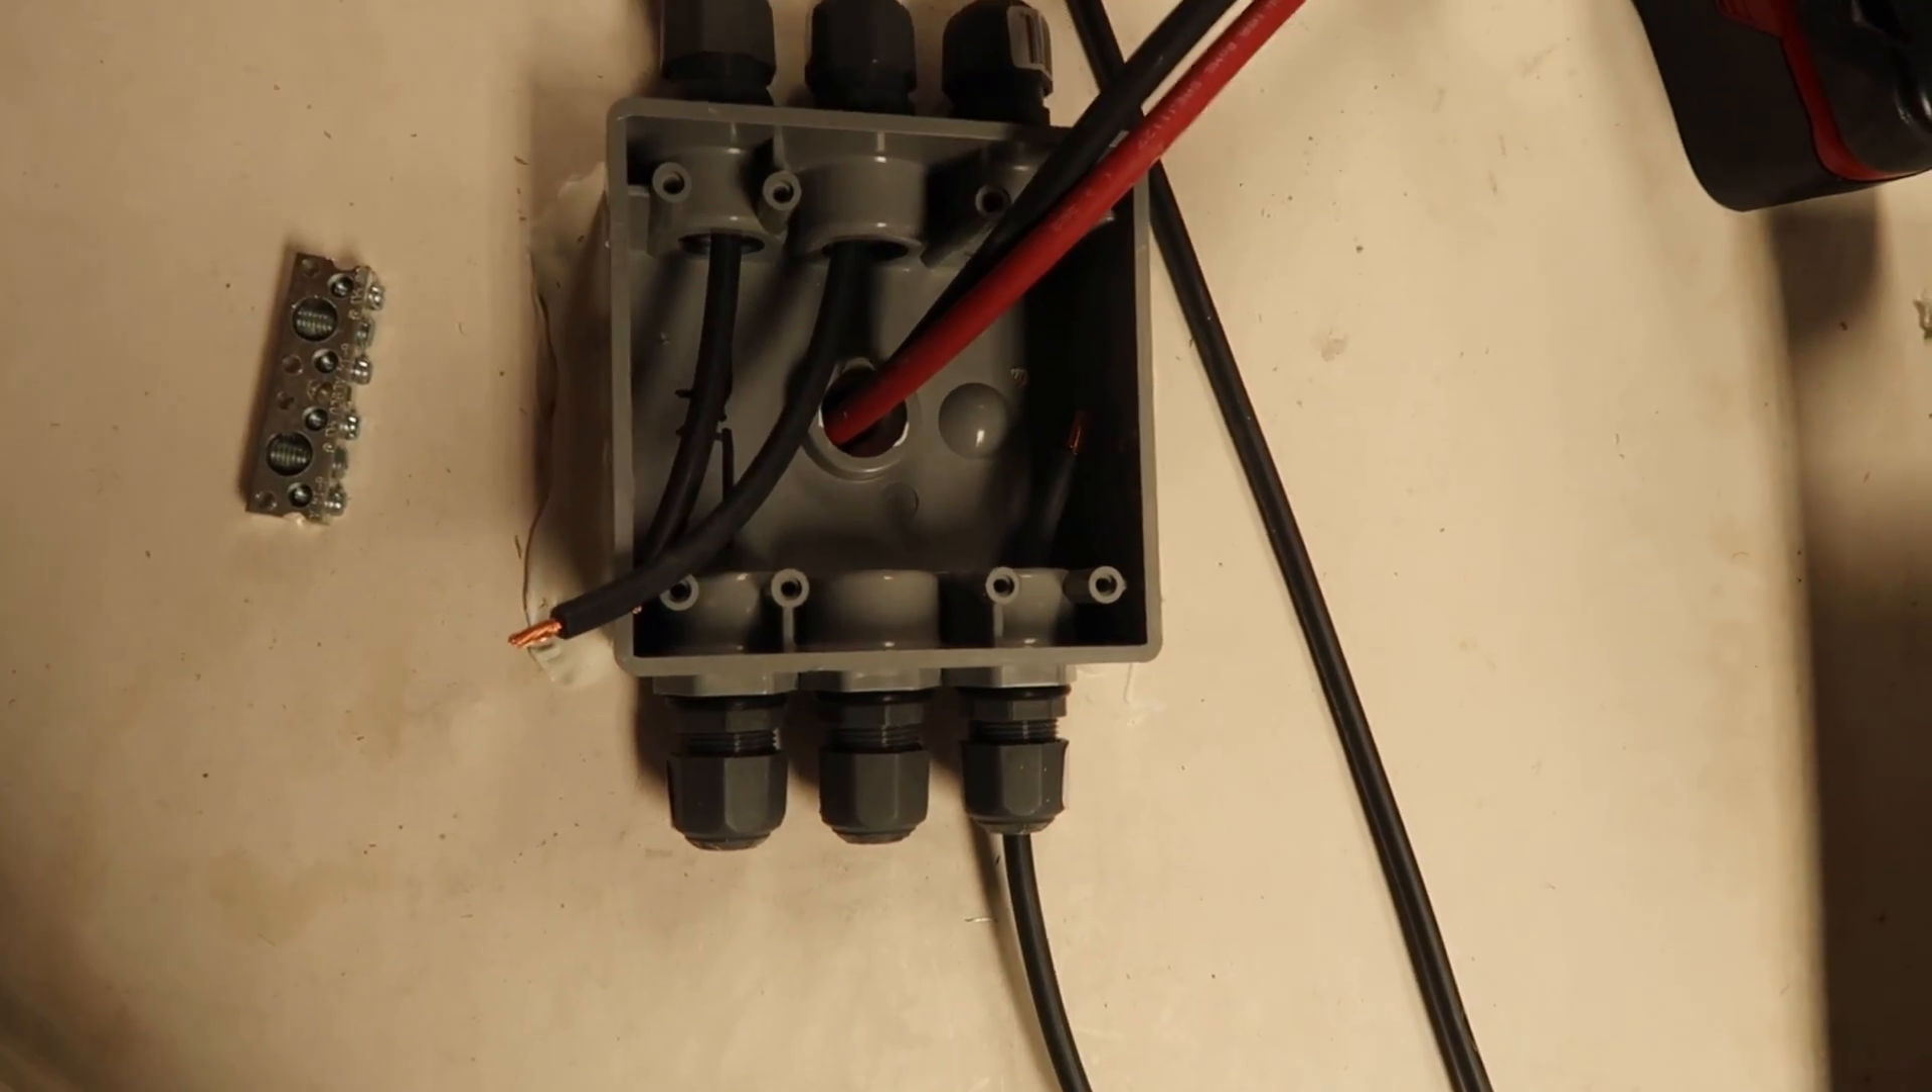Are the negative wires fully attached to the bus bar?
No.